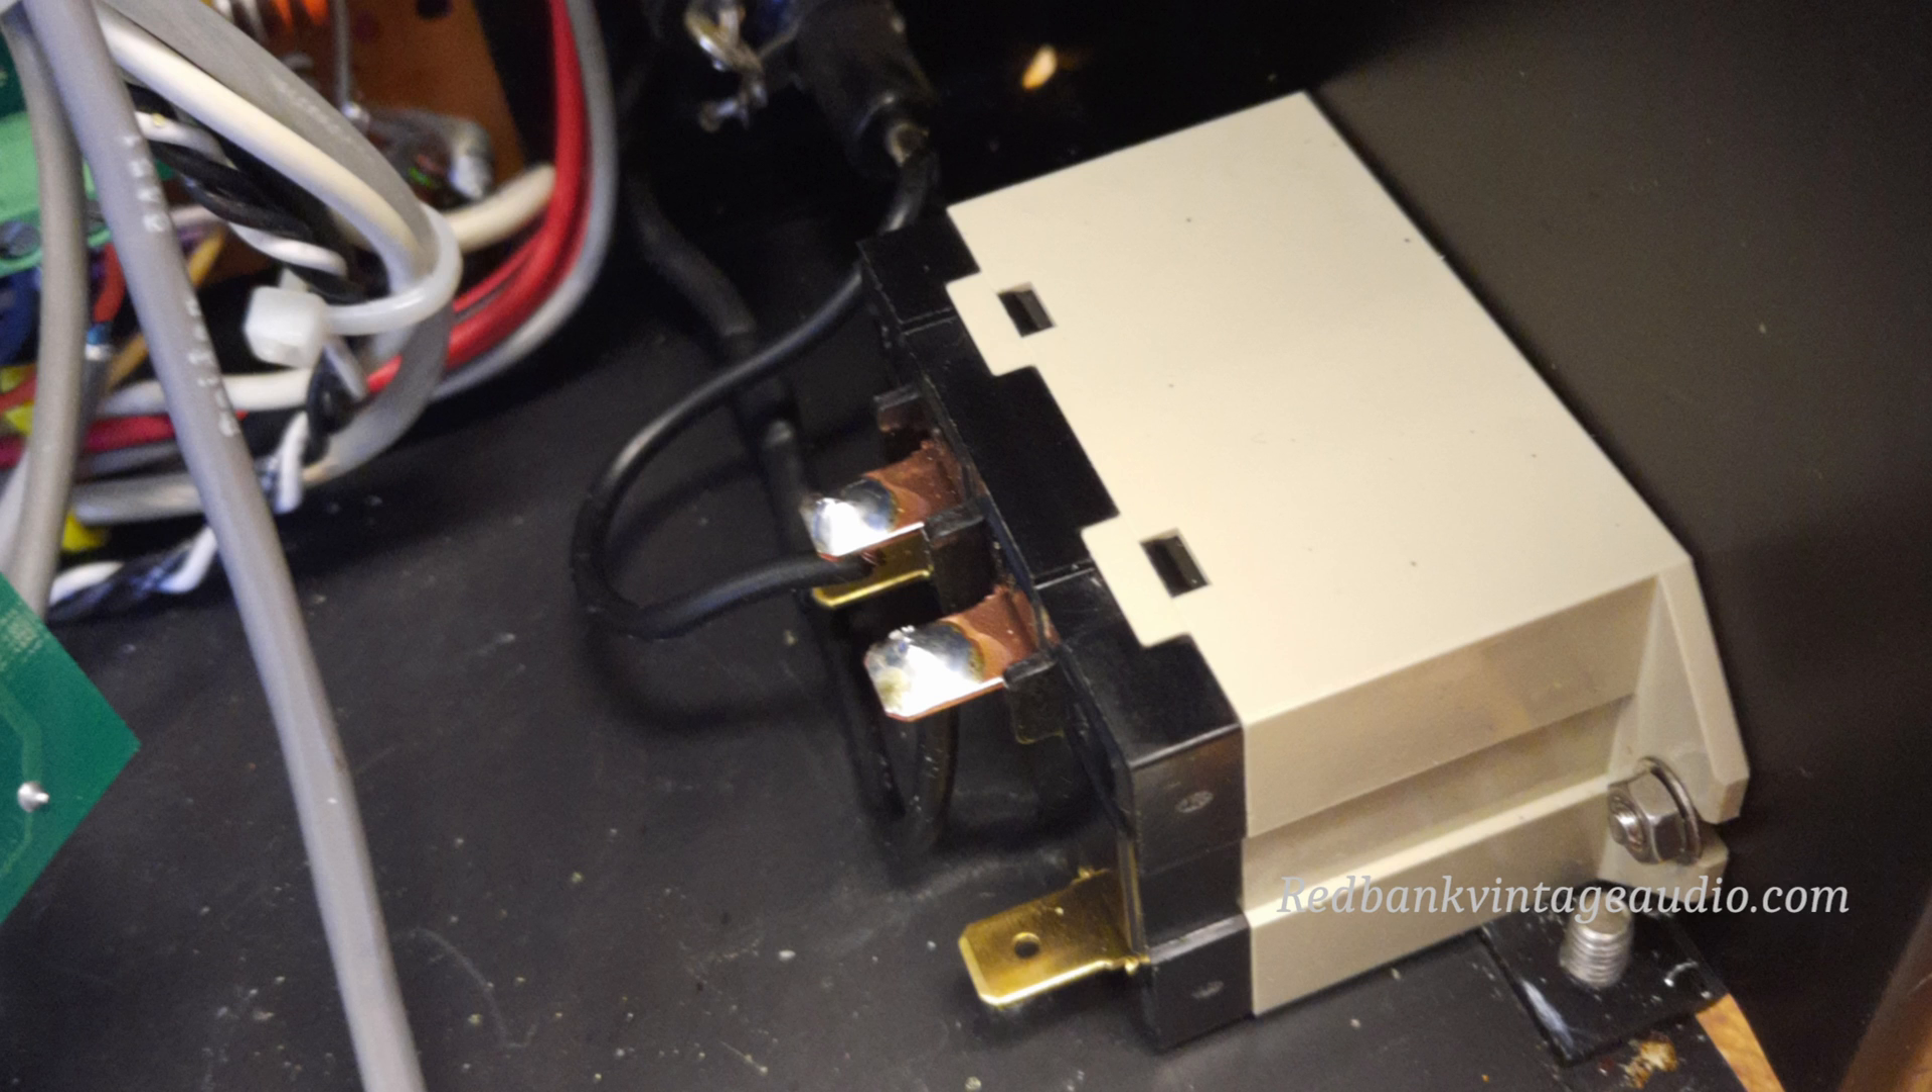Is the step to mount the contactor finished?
Yes.